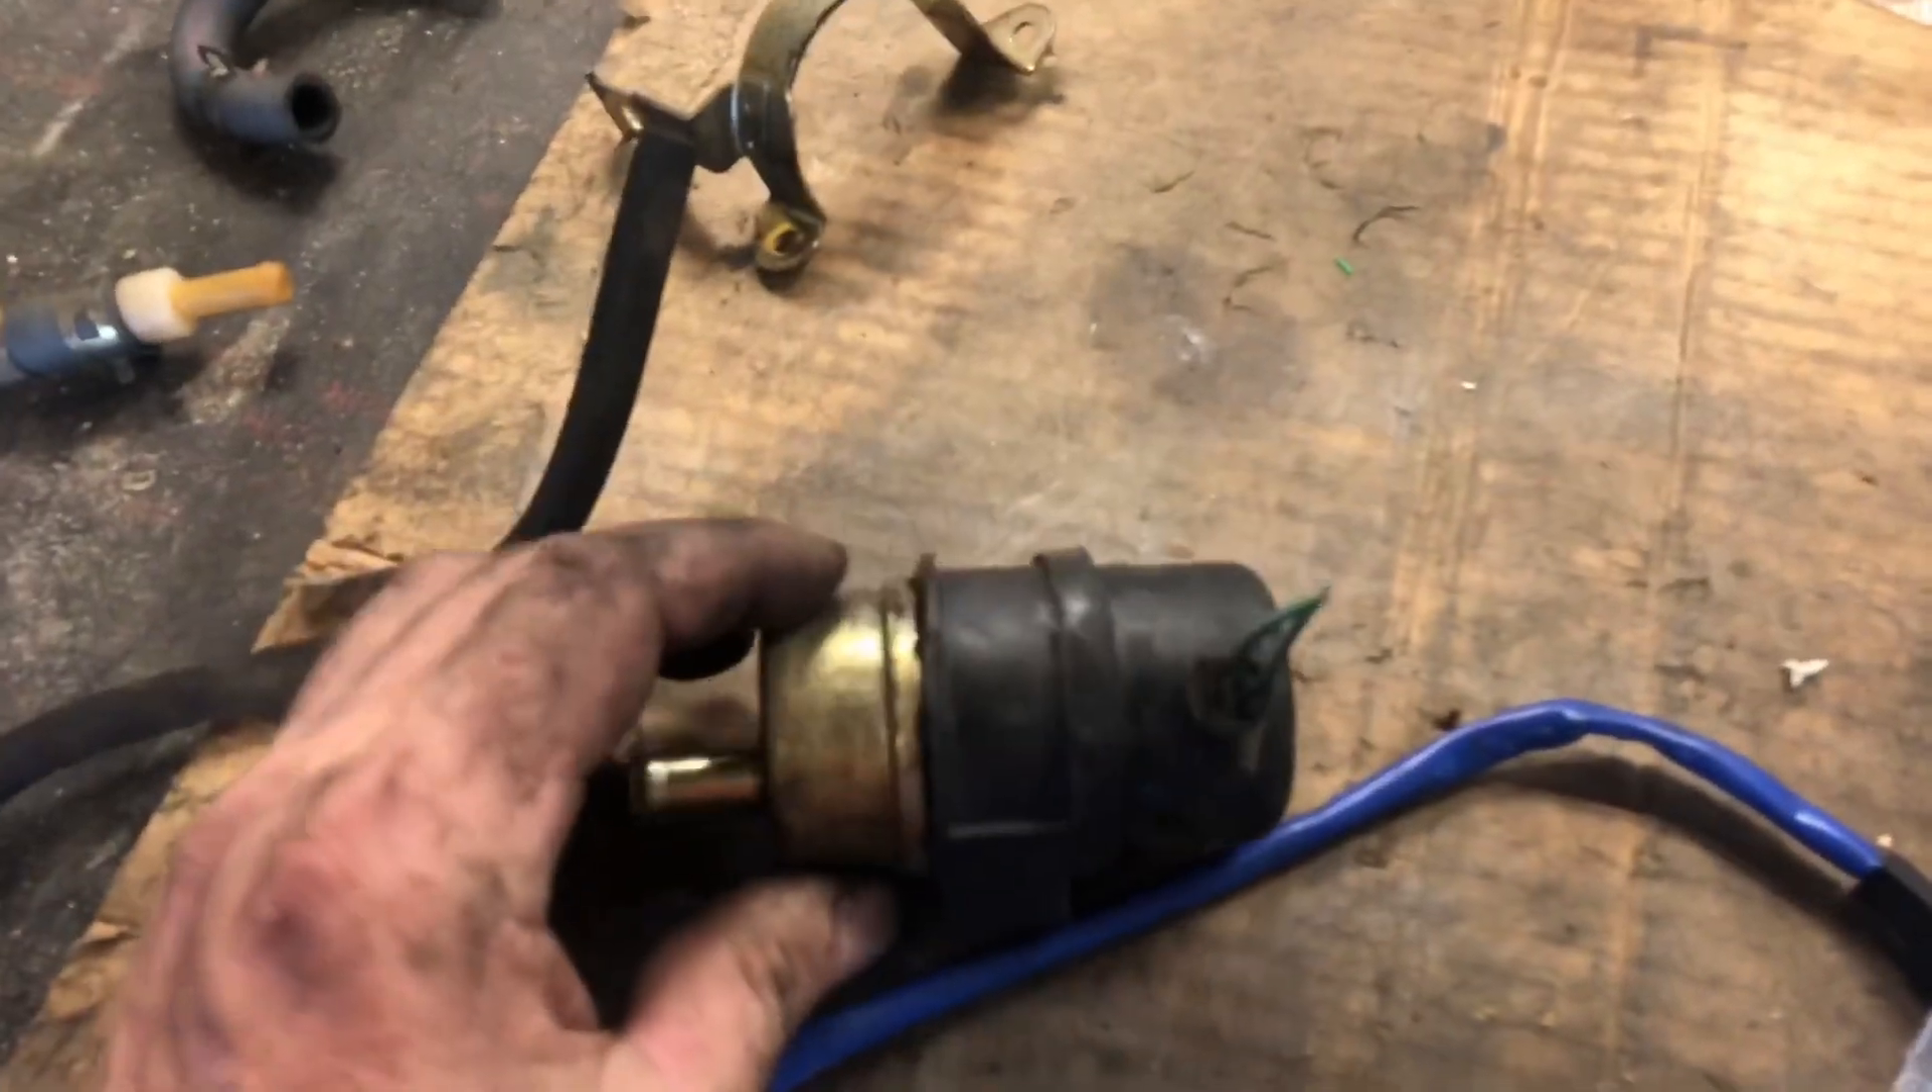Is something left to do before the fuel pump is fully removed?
No.